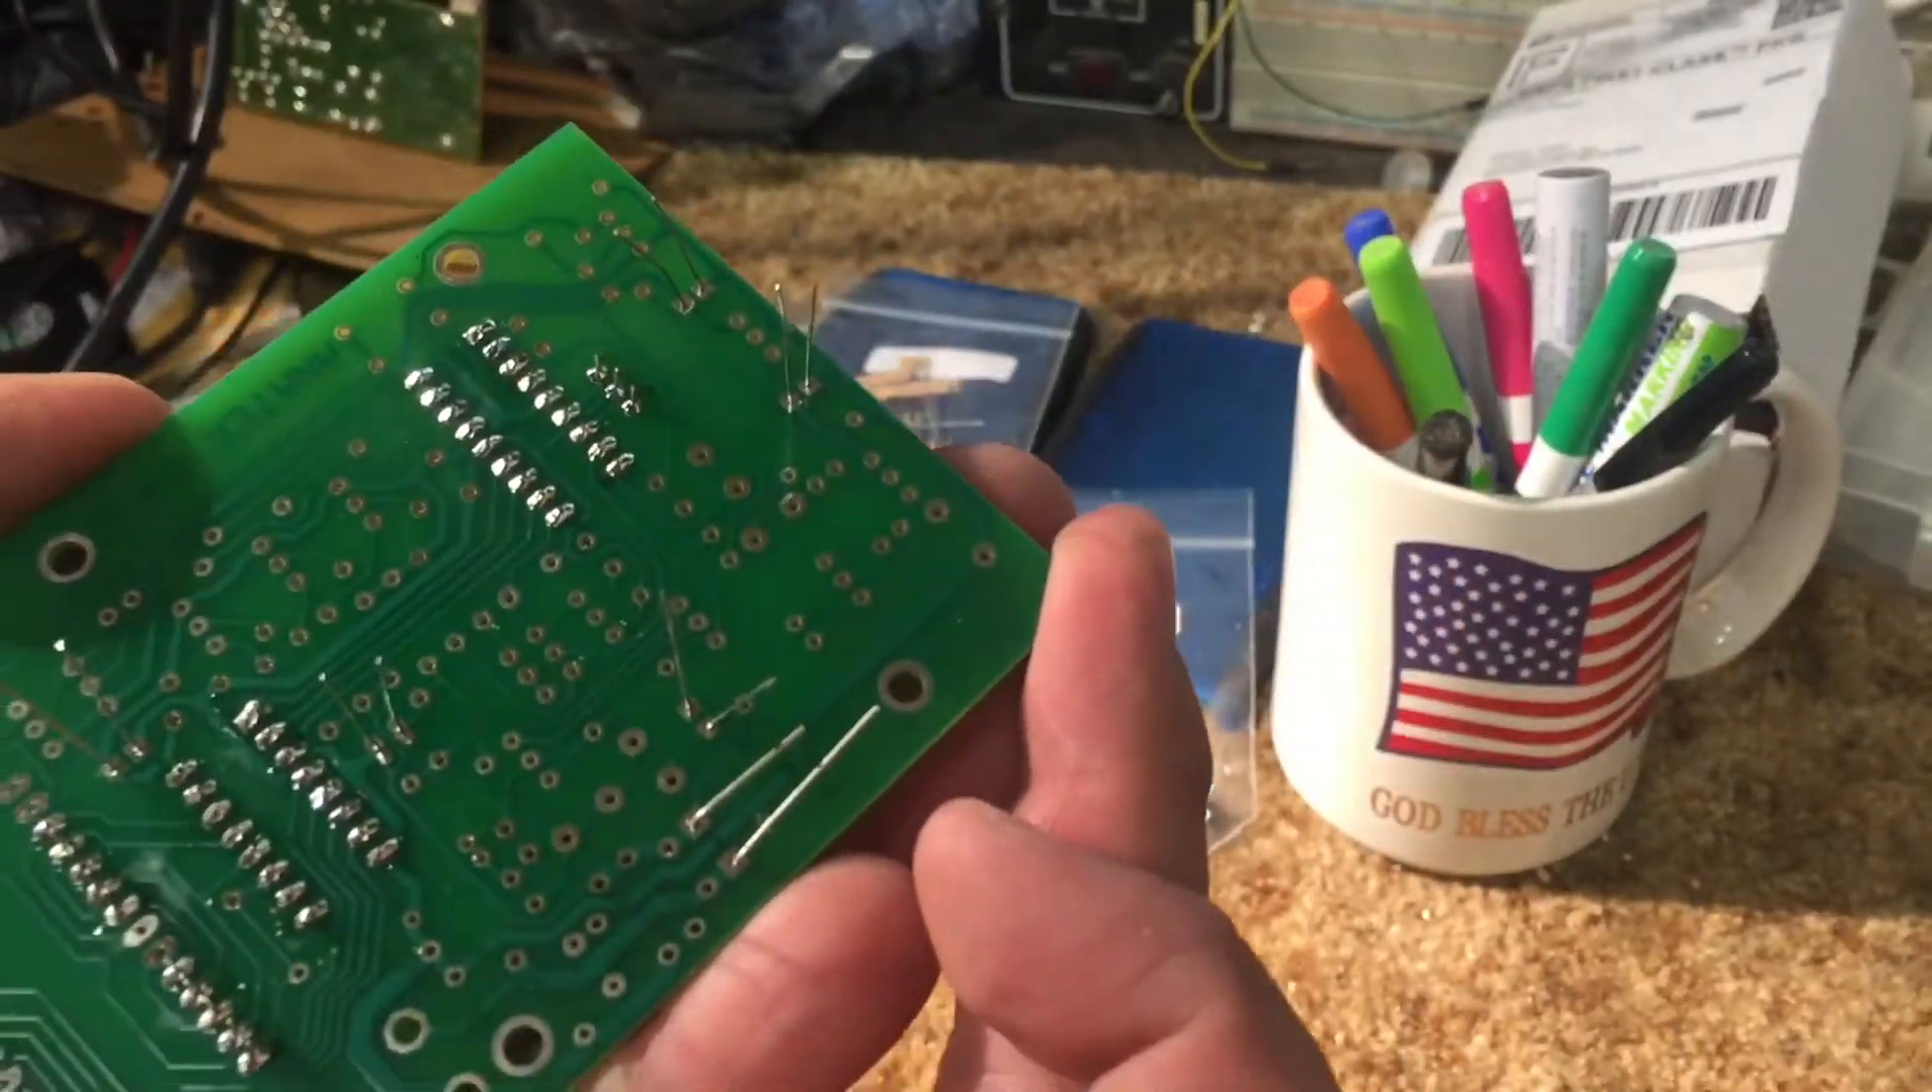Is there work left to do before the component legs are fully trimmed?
Yes.